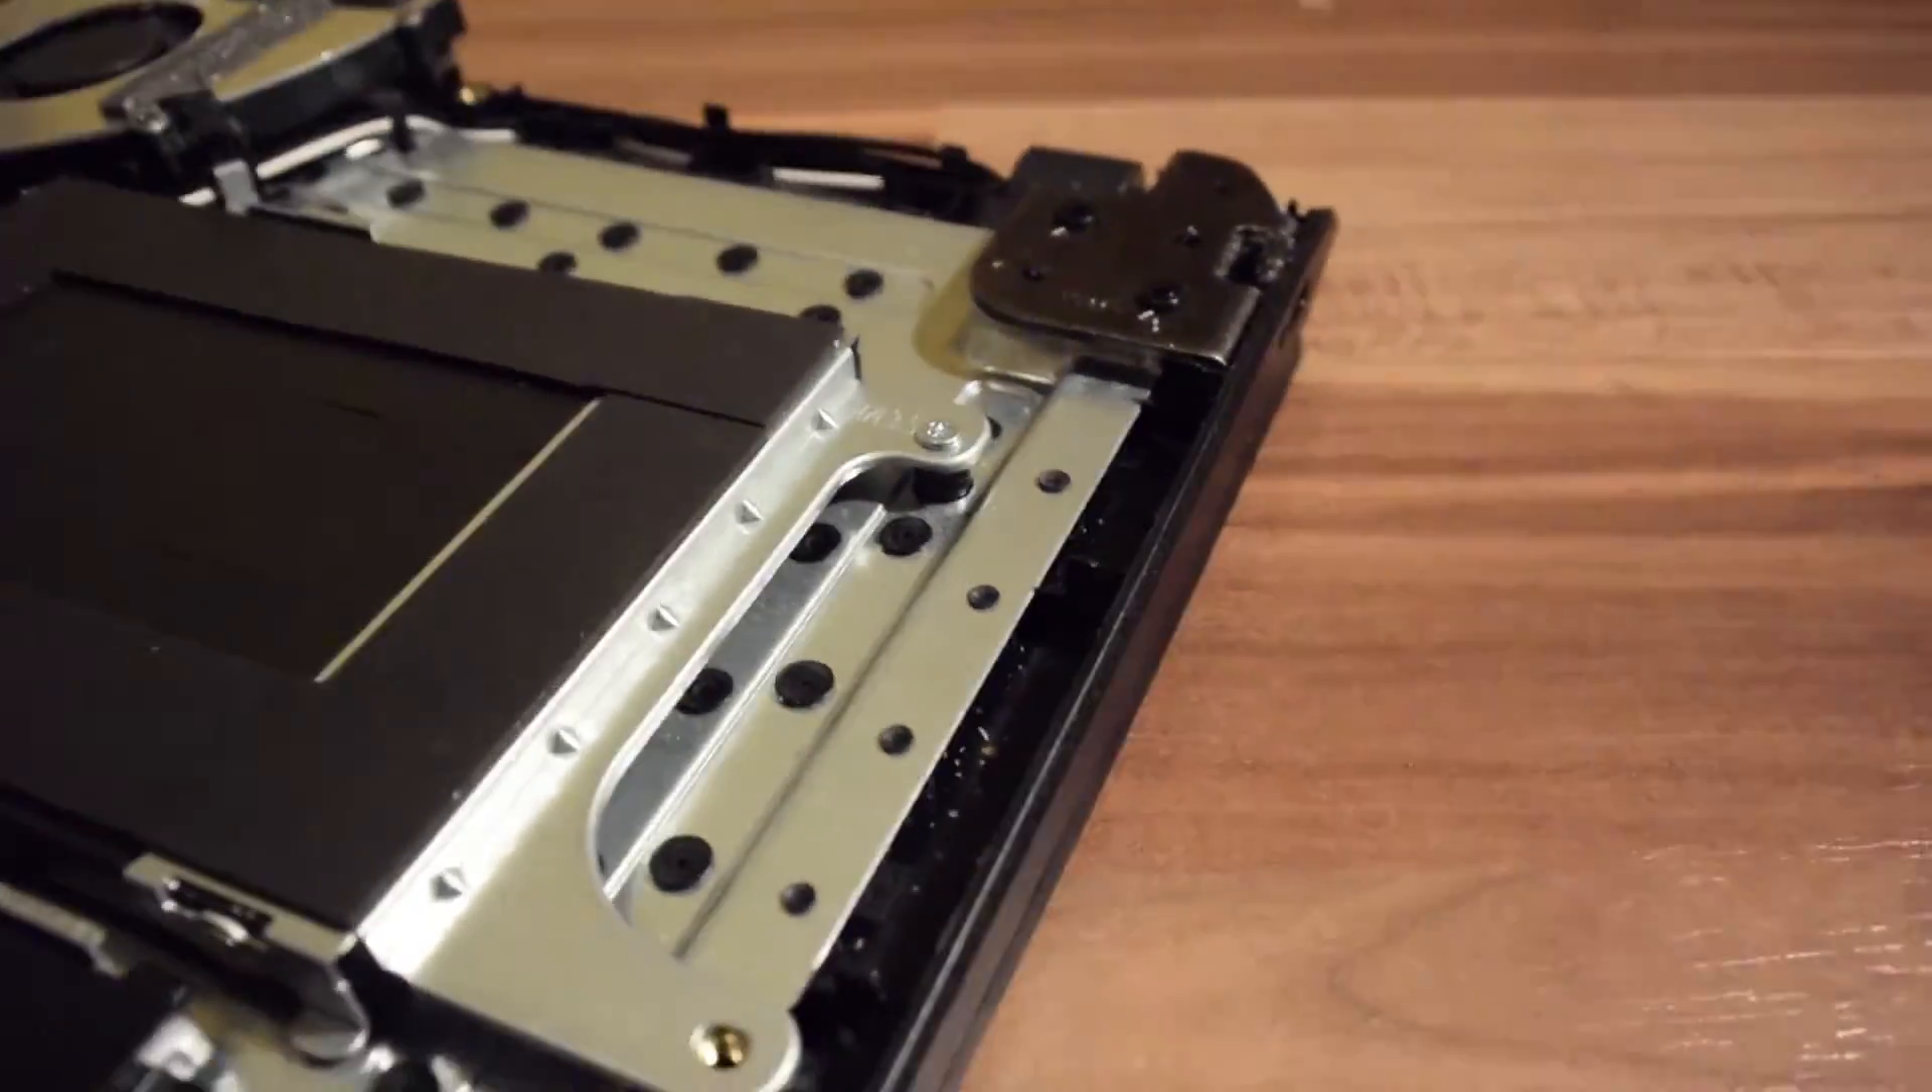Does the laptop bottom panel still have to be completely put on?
Yes.